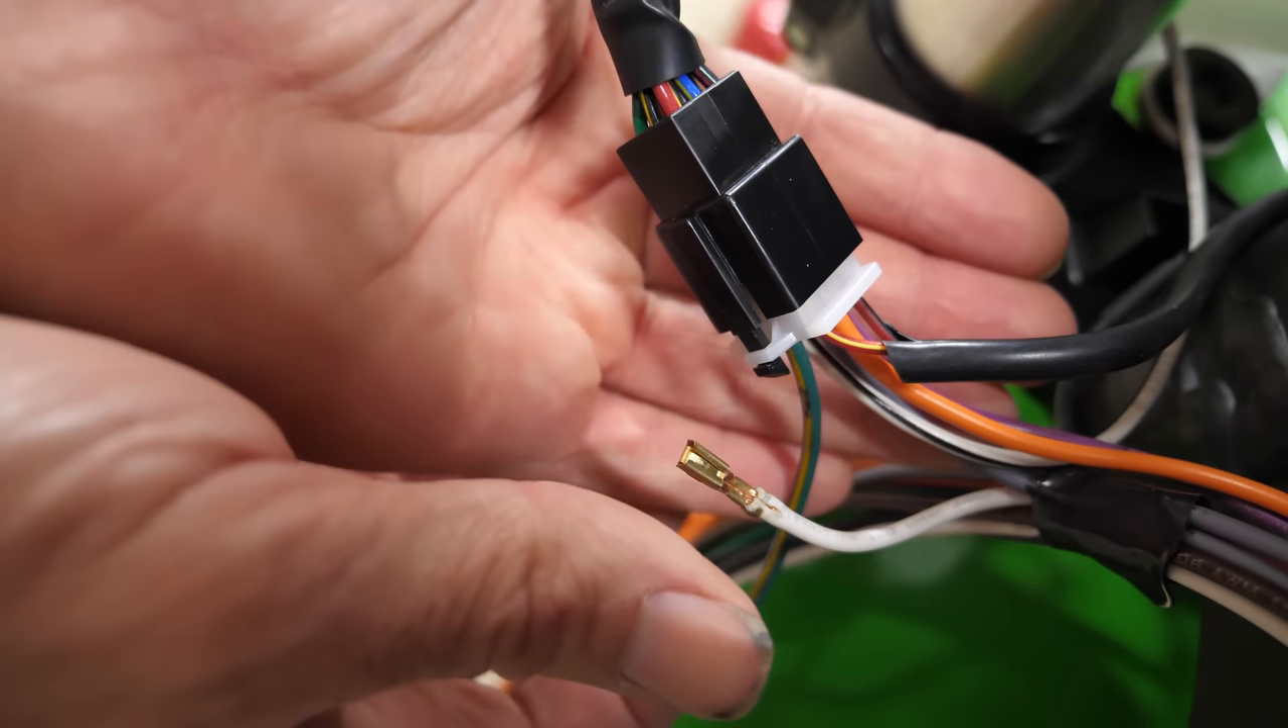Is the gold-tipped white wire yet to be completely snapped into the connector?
Yes.